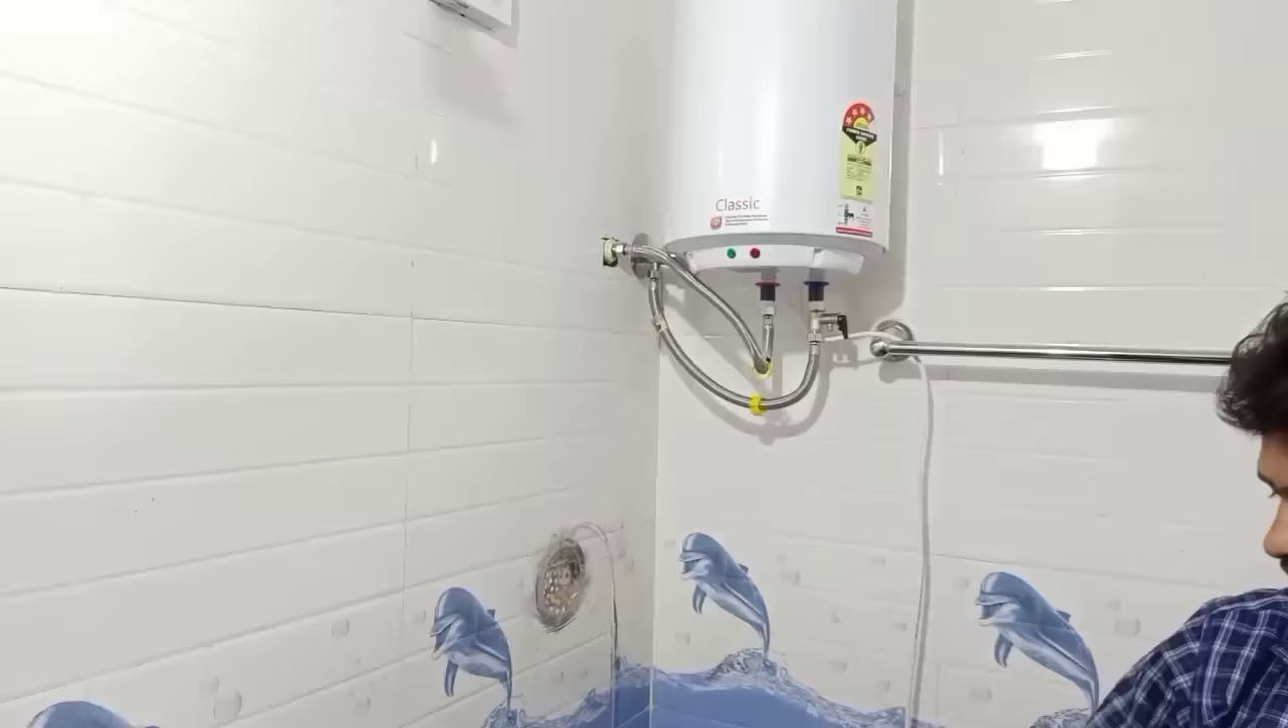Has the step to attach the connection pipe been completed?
Yes.